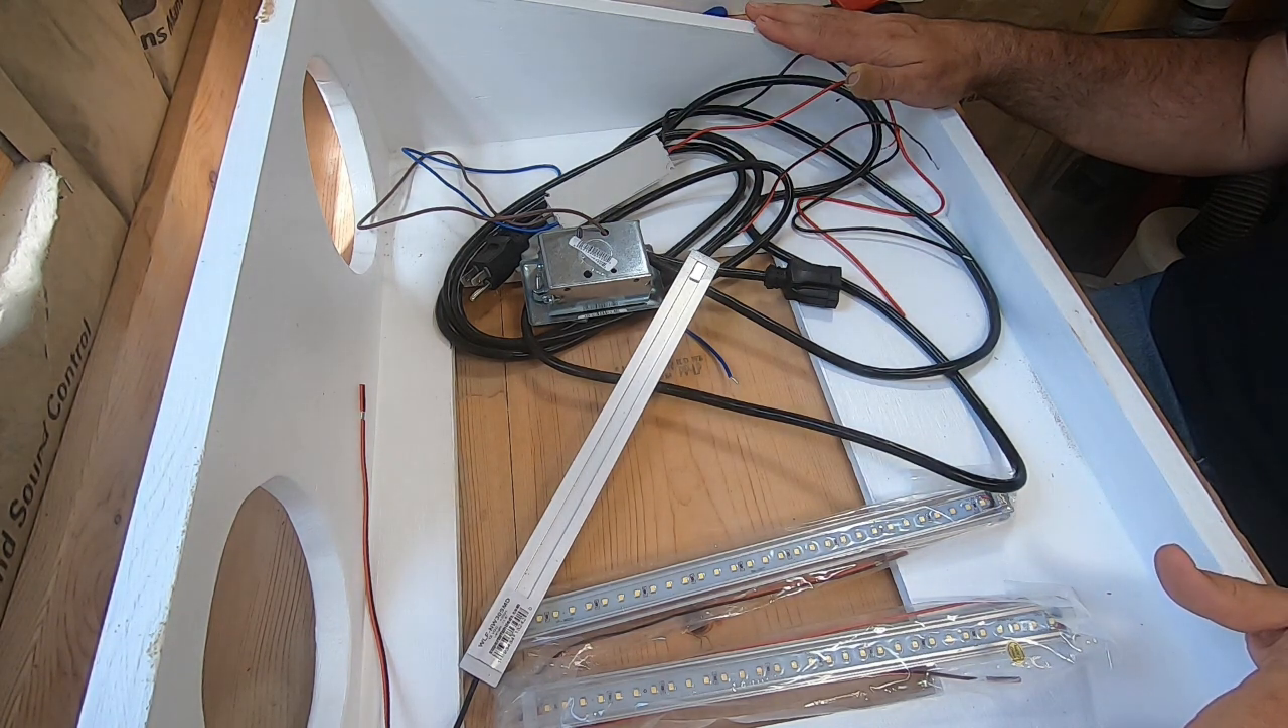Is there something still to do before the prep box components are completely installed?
Yes.